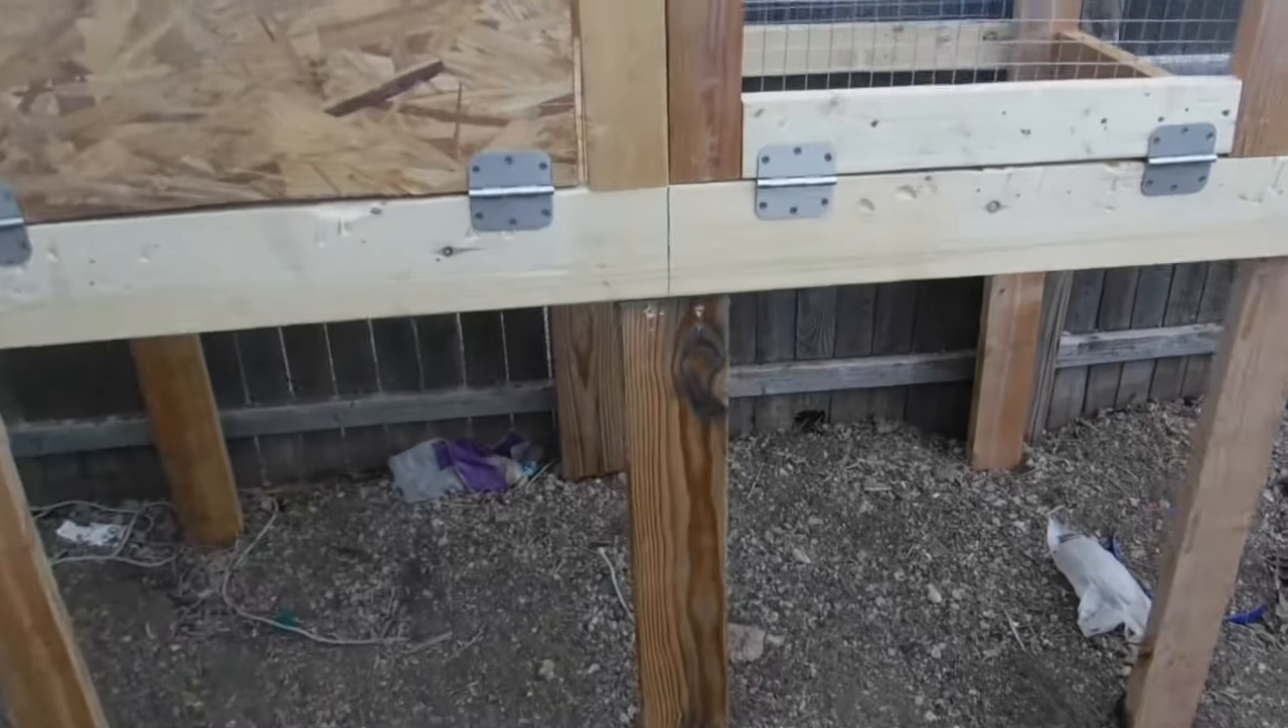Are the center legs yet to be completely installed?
No.